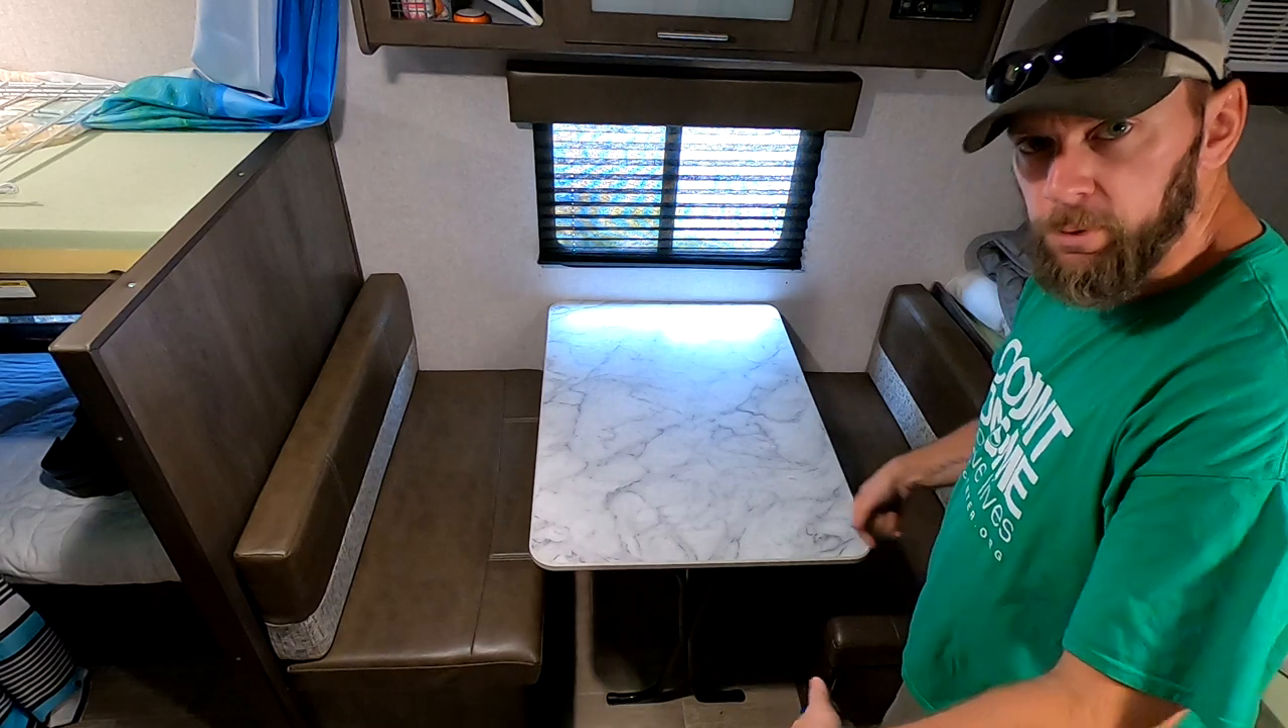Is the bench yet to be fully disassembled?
Yes.